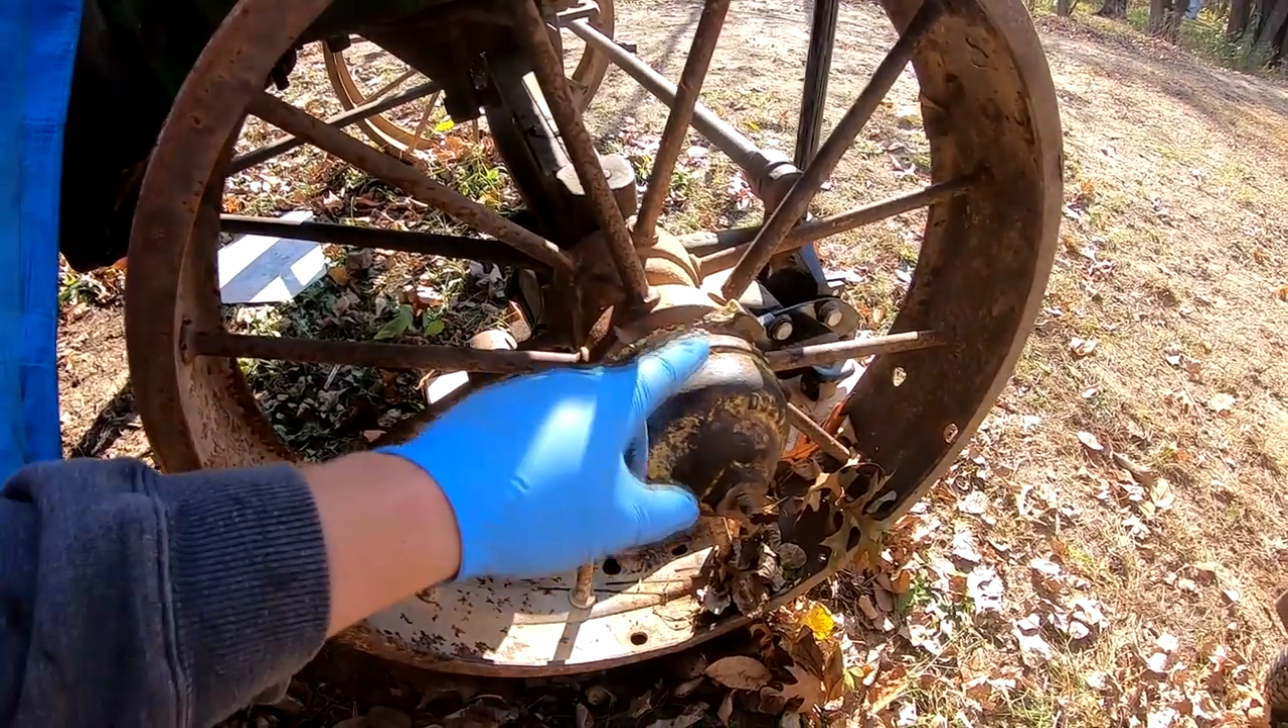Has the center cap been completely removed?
No.